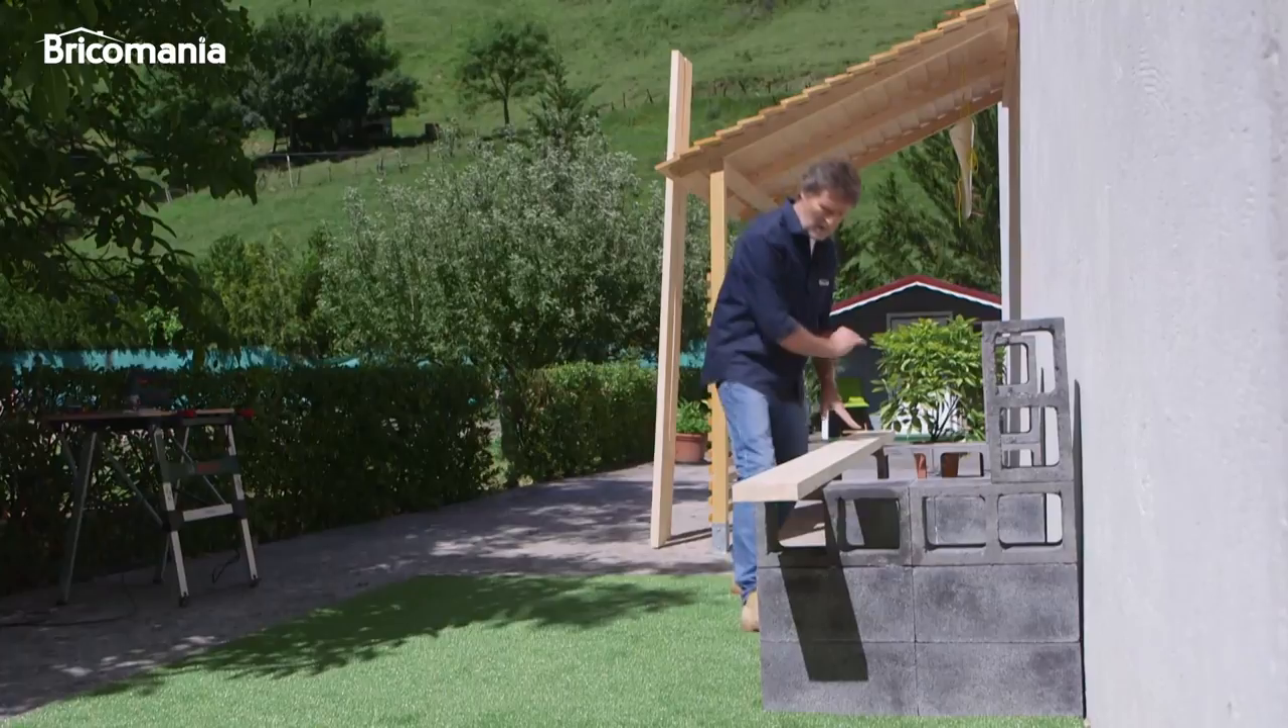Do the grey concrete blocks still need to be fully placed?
No.